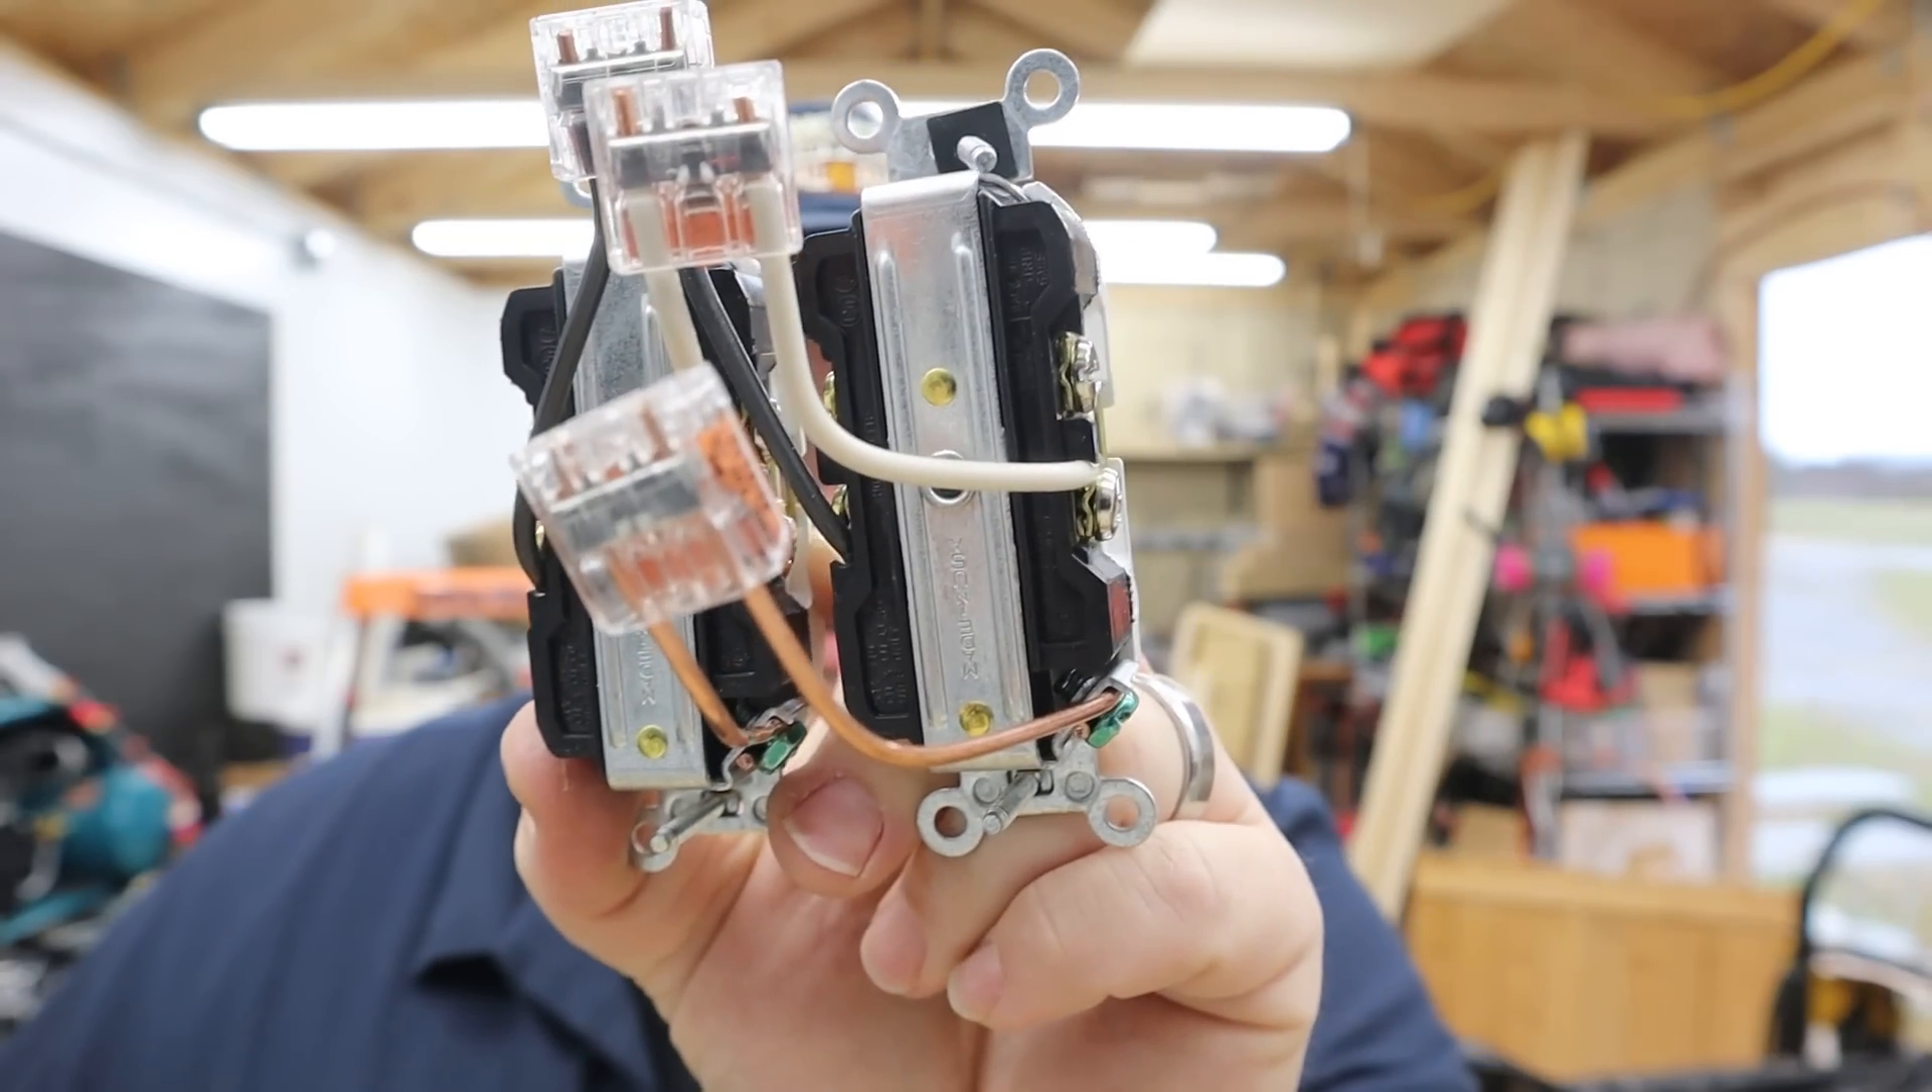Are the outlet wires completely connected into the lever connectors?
Yes.